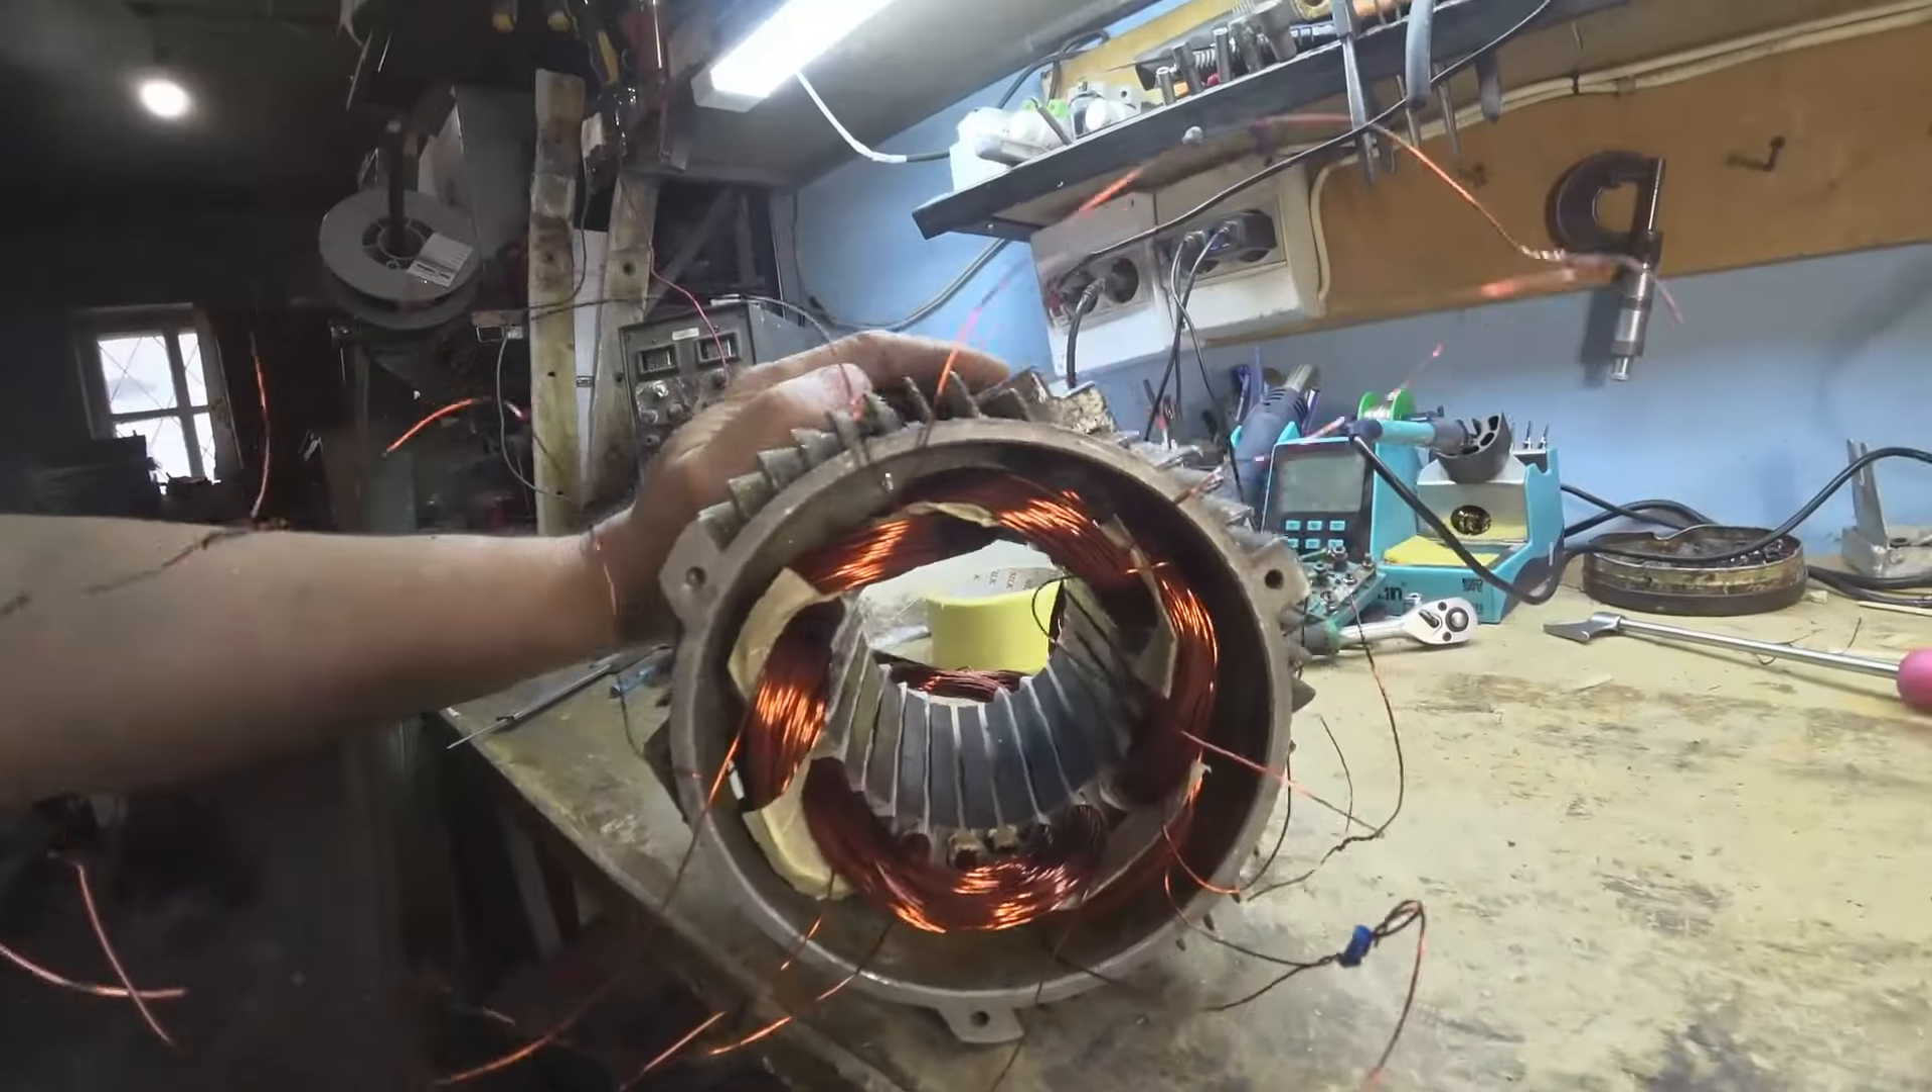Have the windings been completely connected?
No.